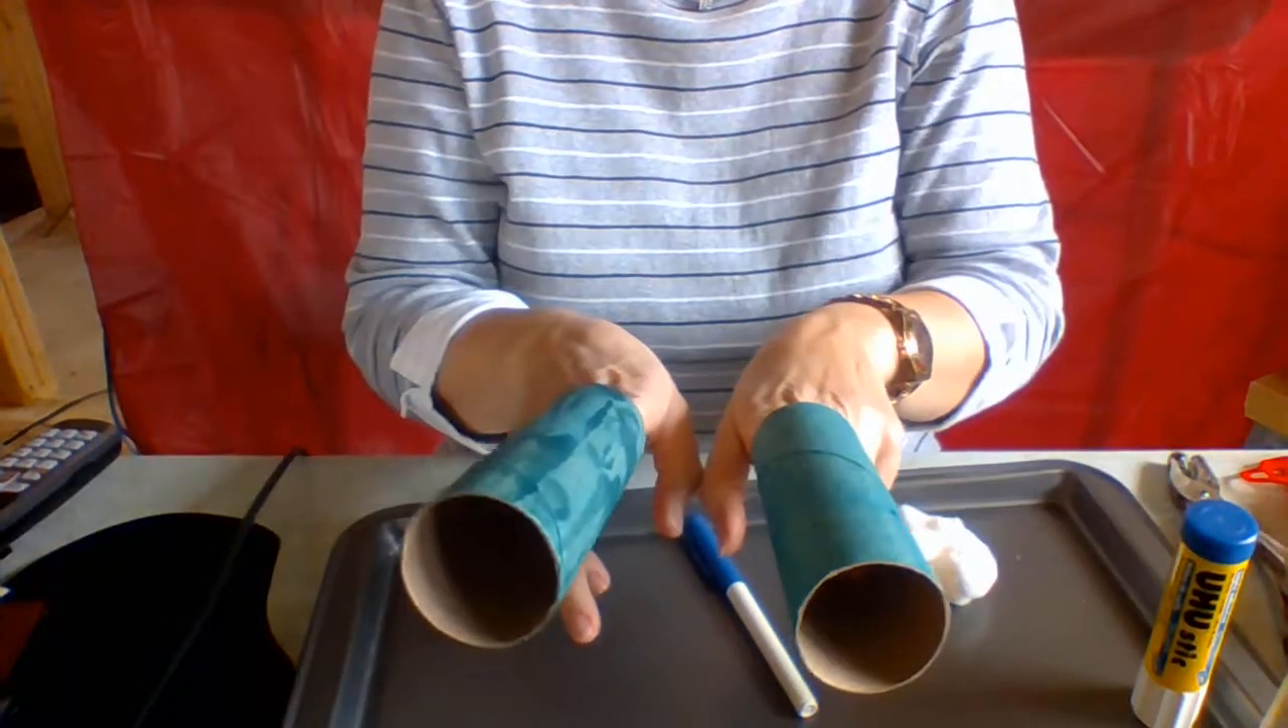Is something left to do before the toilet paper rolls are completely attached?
Yes.